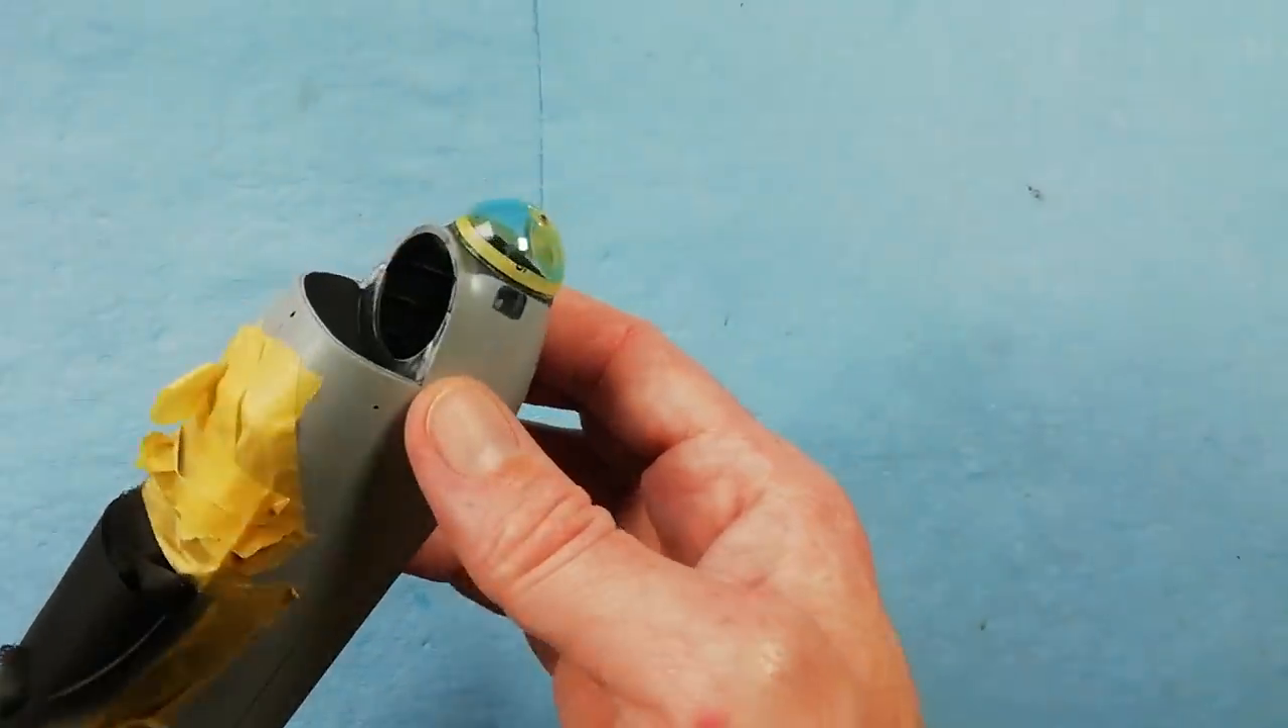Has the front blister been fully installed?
Yes.